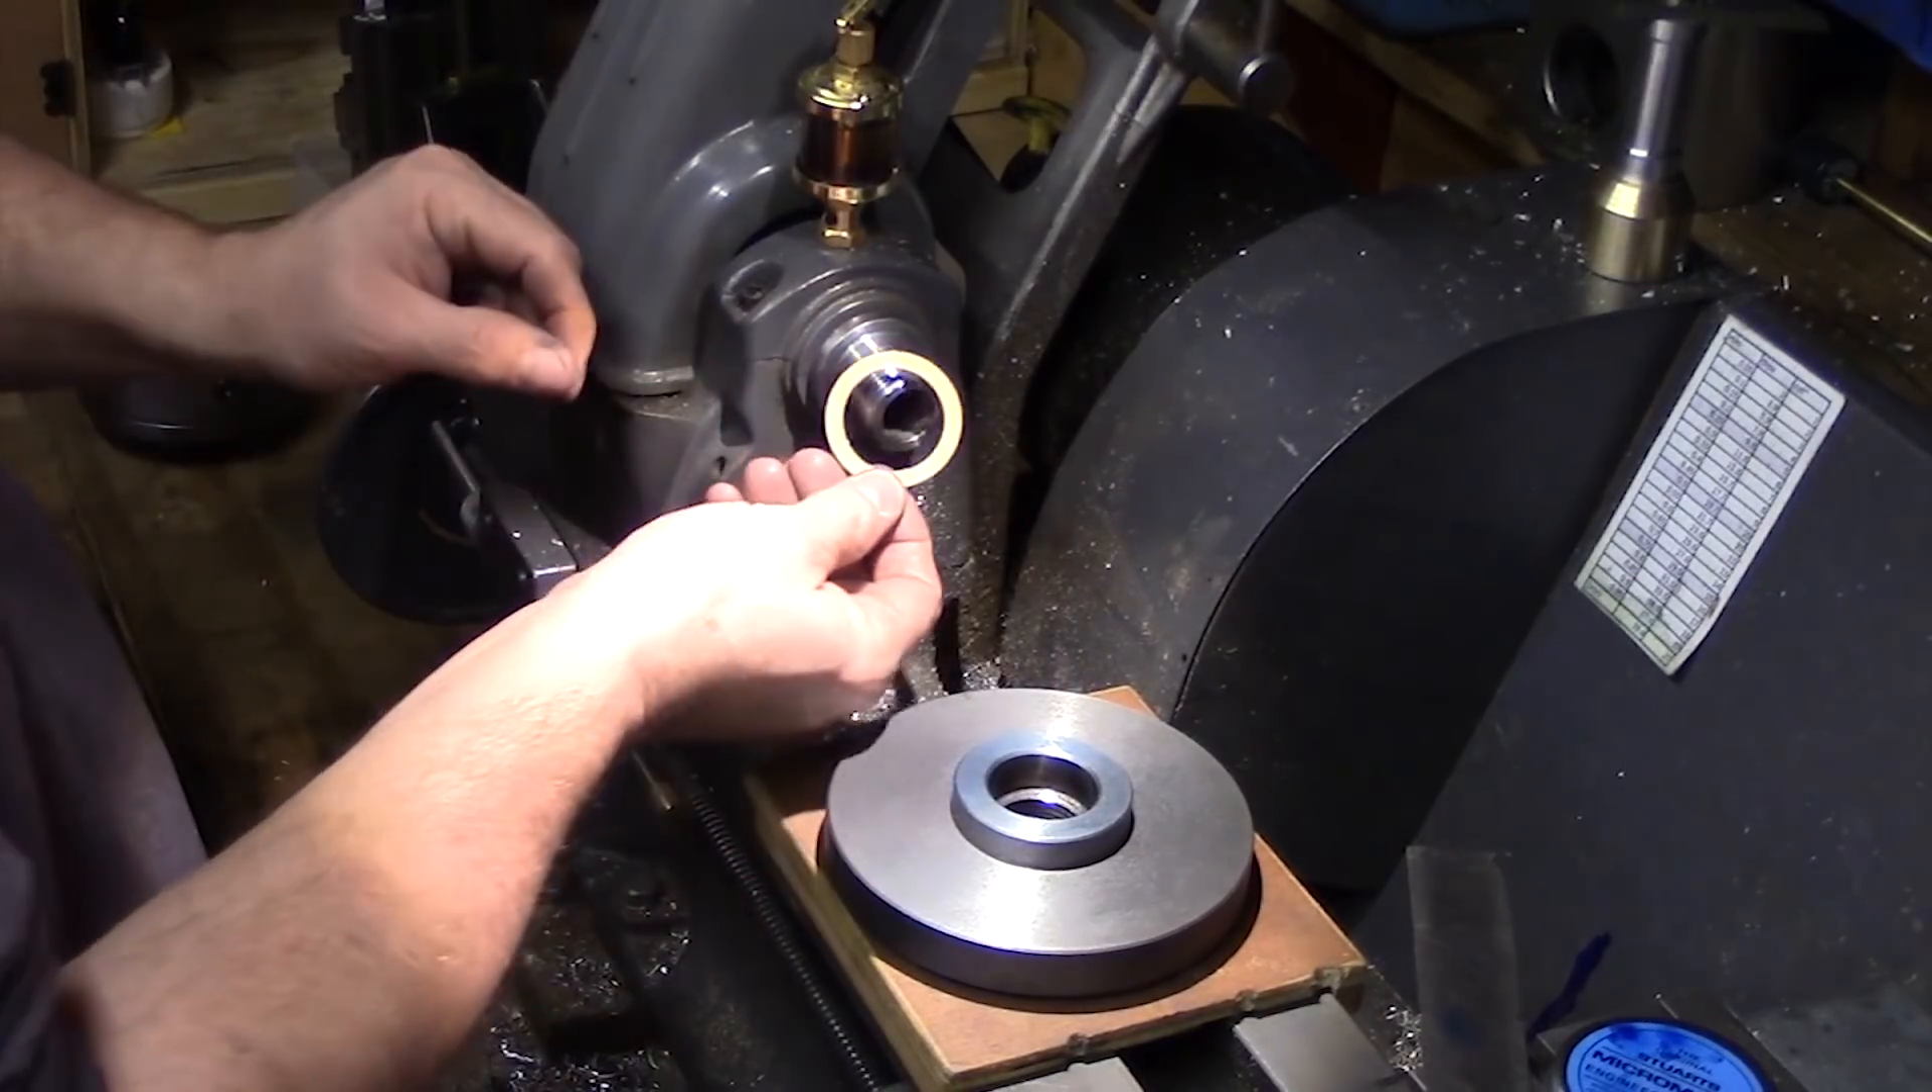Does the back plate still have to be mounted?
Yes.